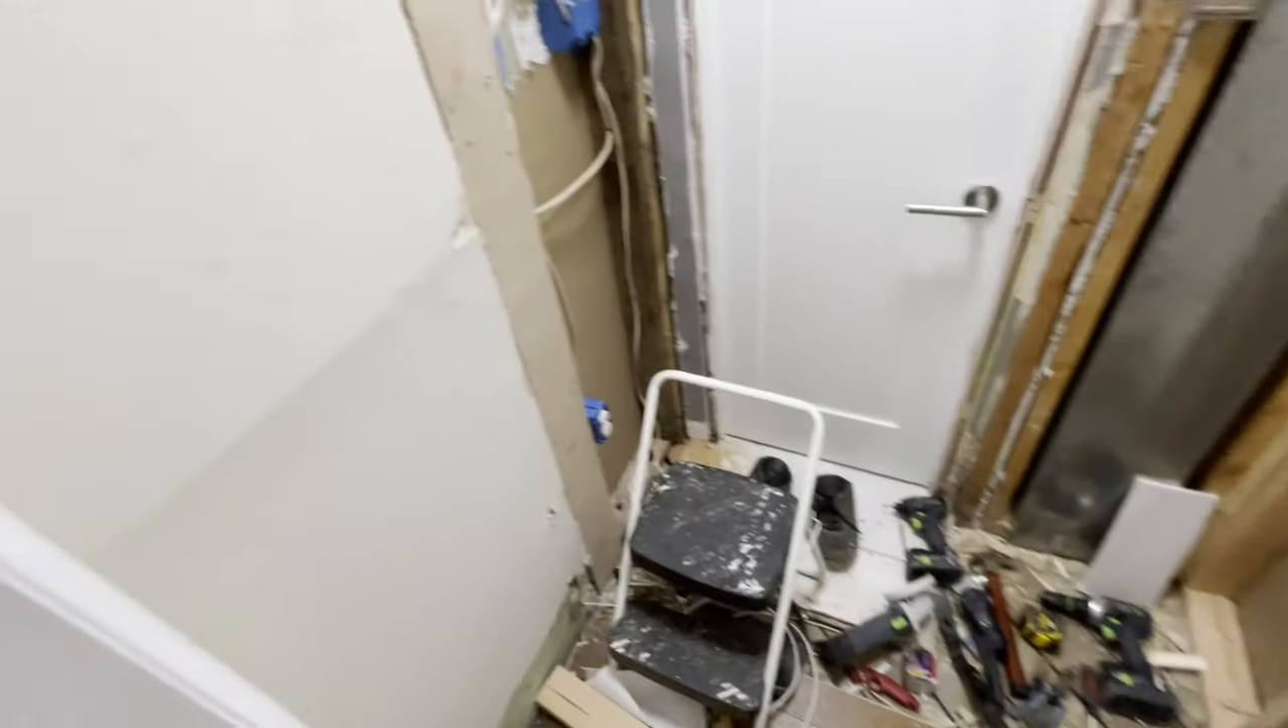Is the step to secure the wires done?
No.